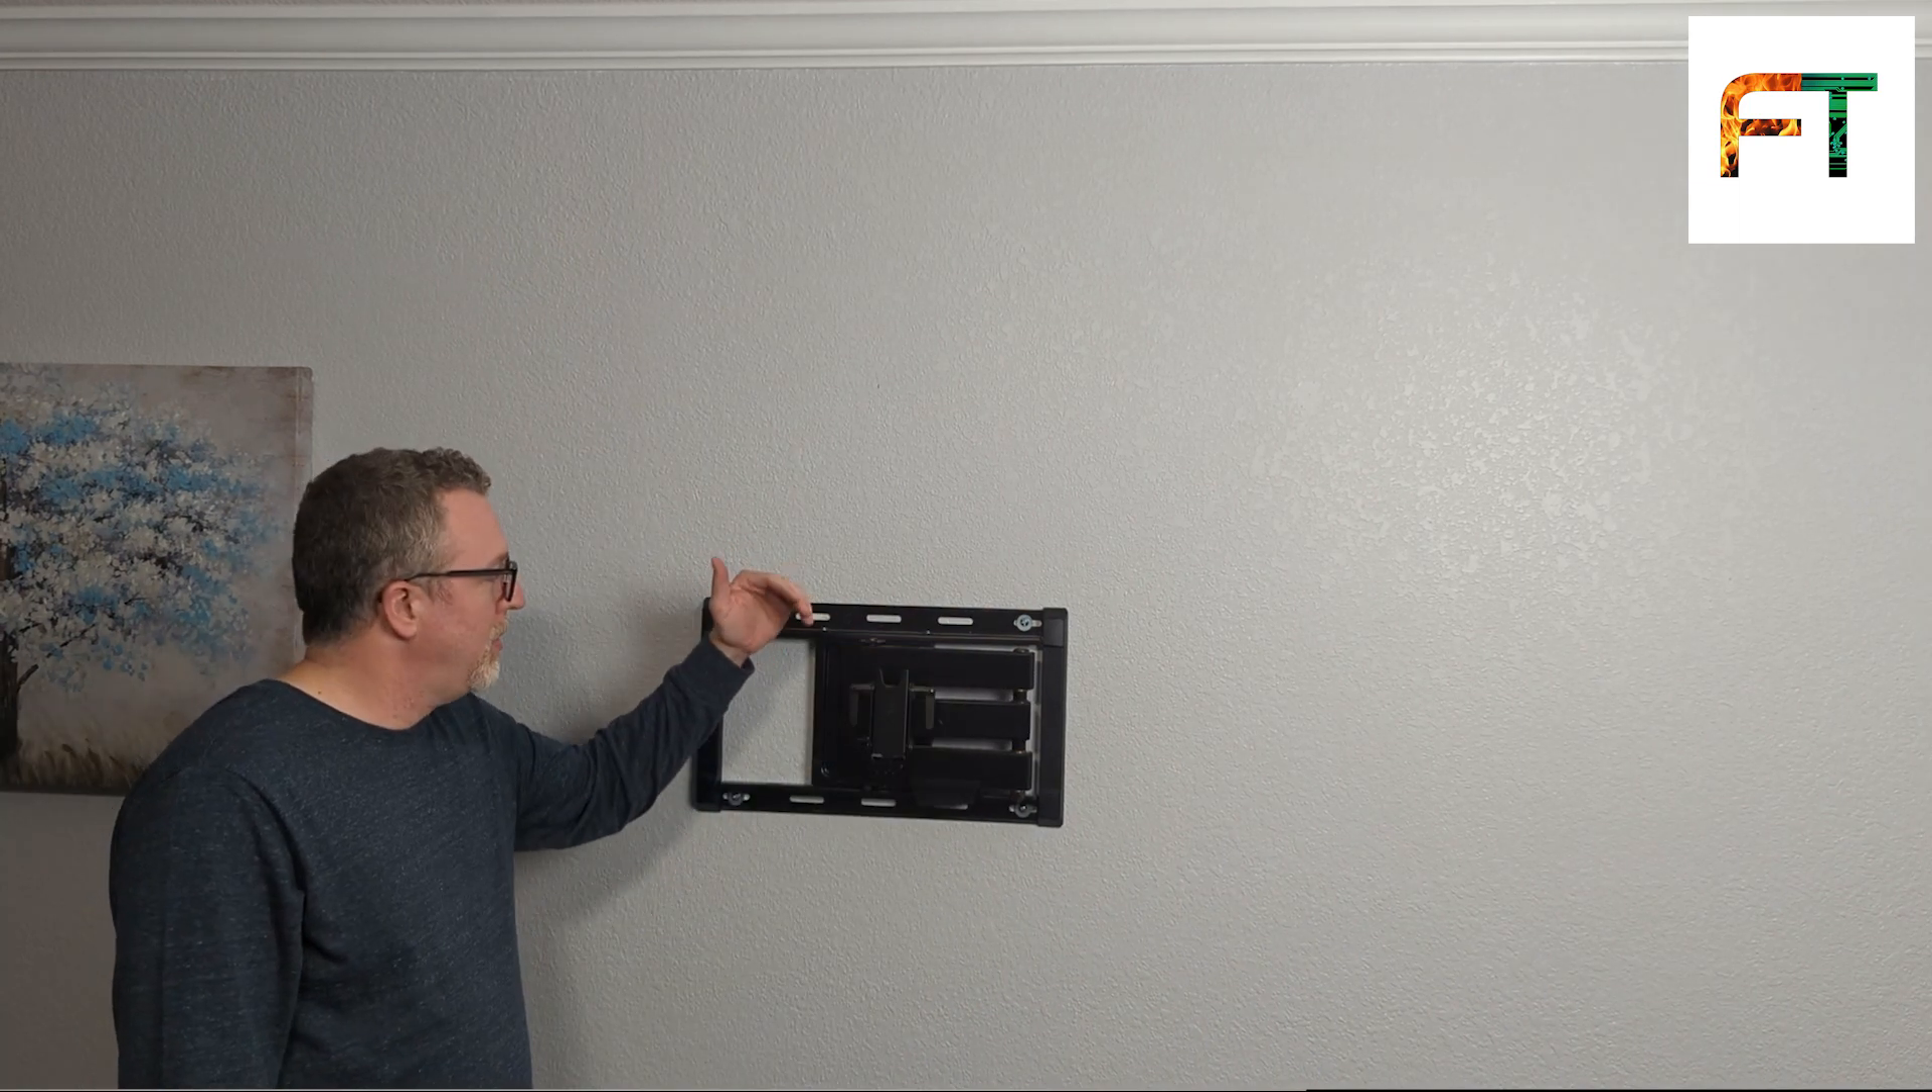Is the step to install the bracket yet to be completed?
No.